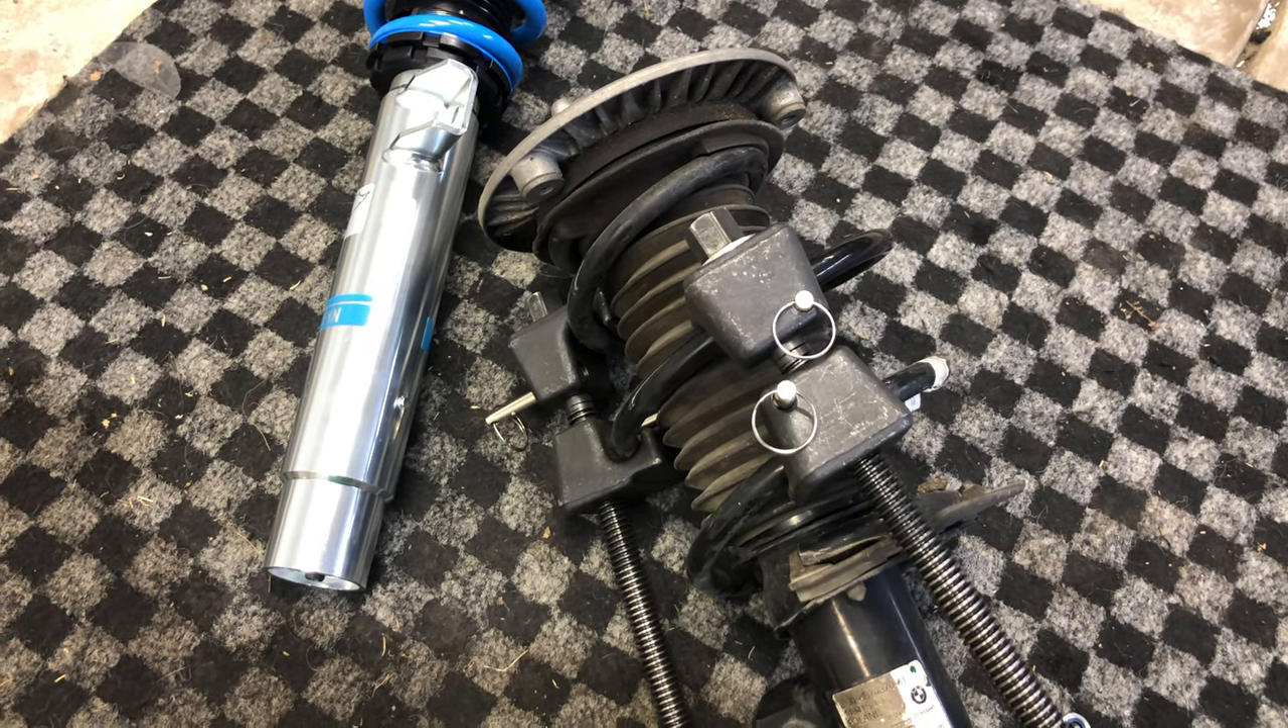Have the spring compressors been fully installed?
Yes.